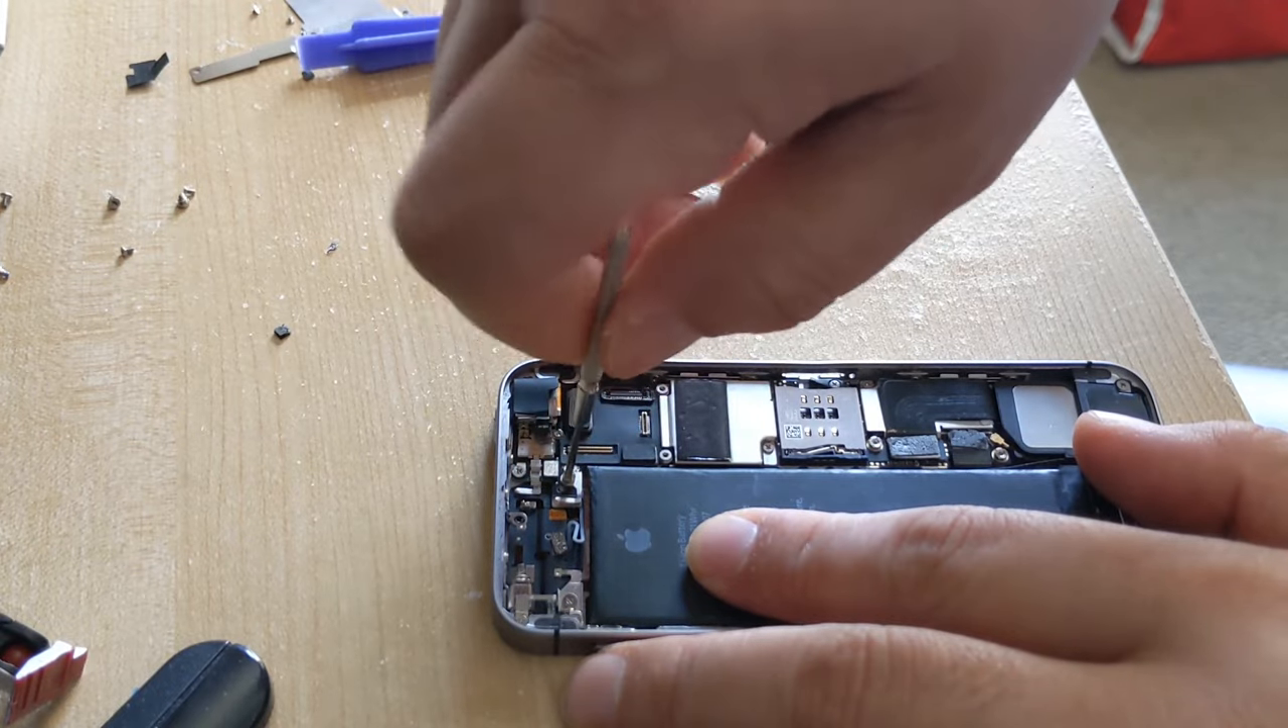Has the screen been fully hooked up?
No.